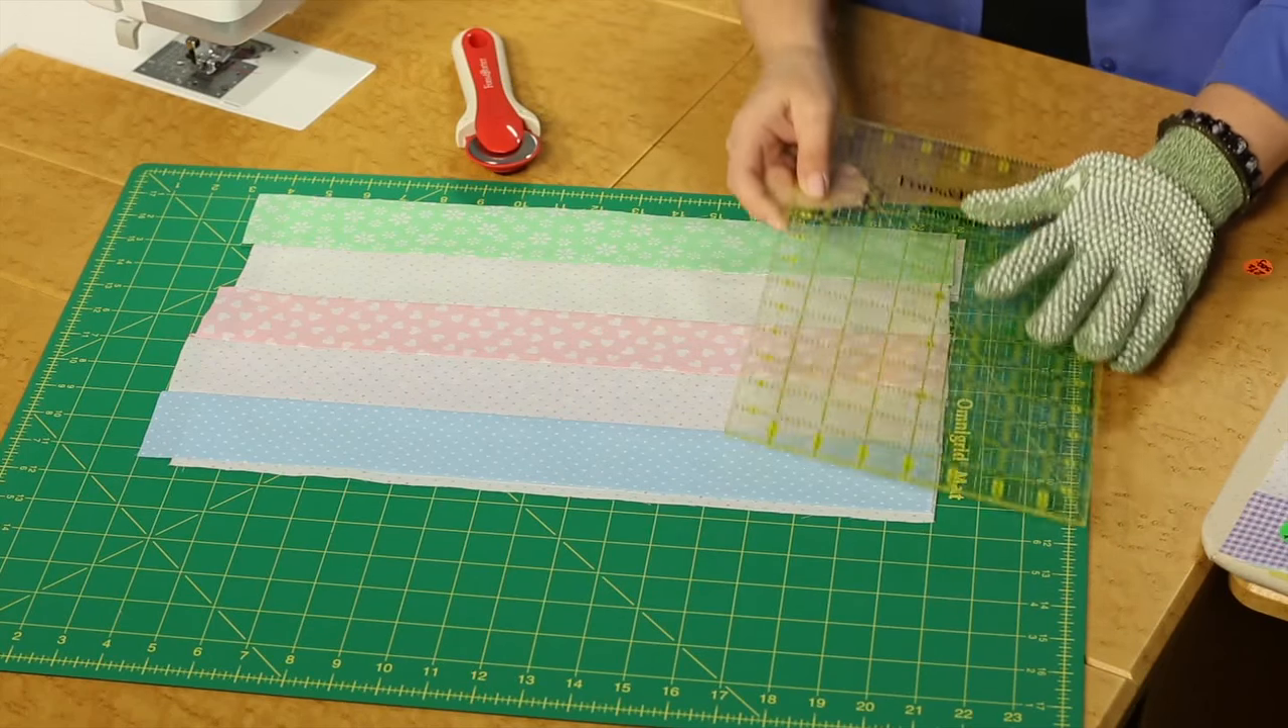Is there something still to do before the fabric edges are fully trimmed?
Yes.